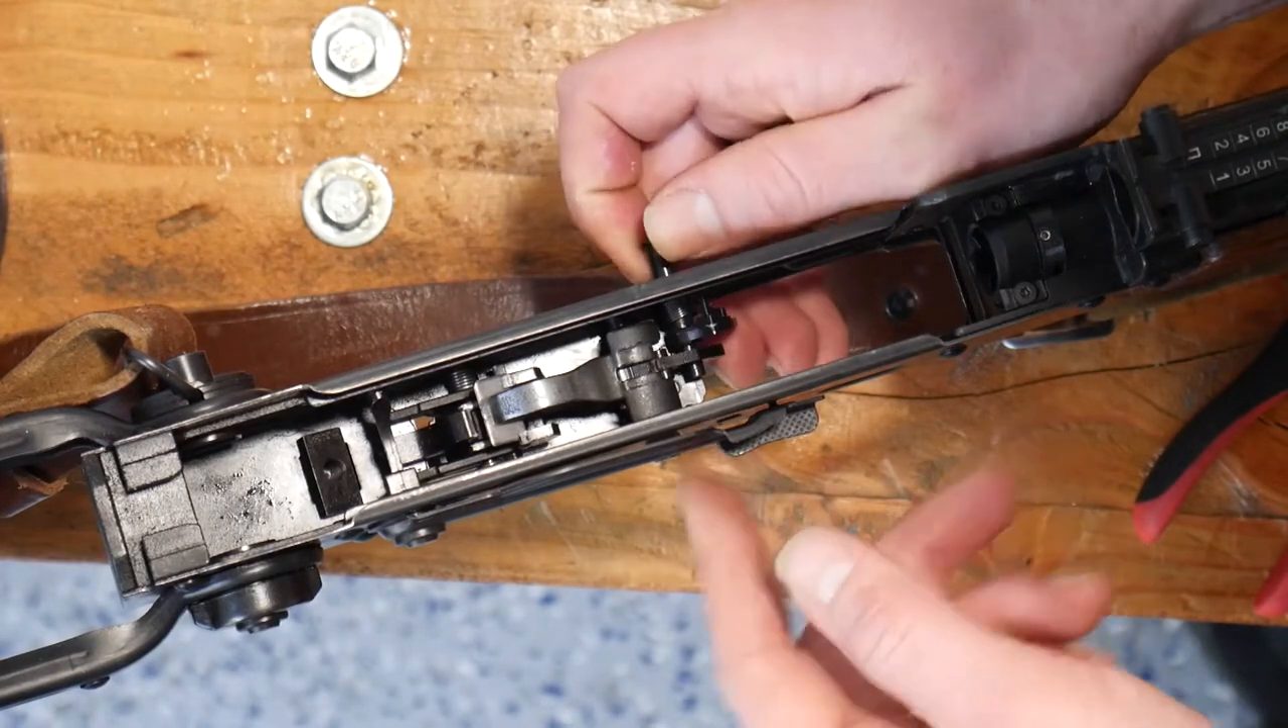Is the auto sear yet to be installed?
Yes.